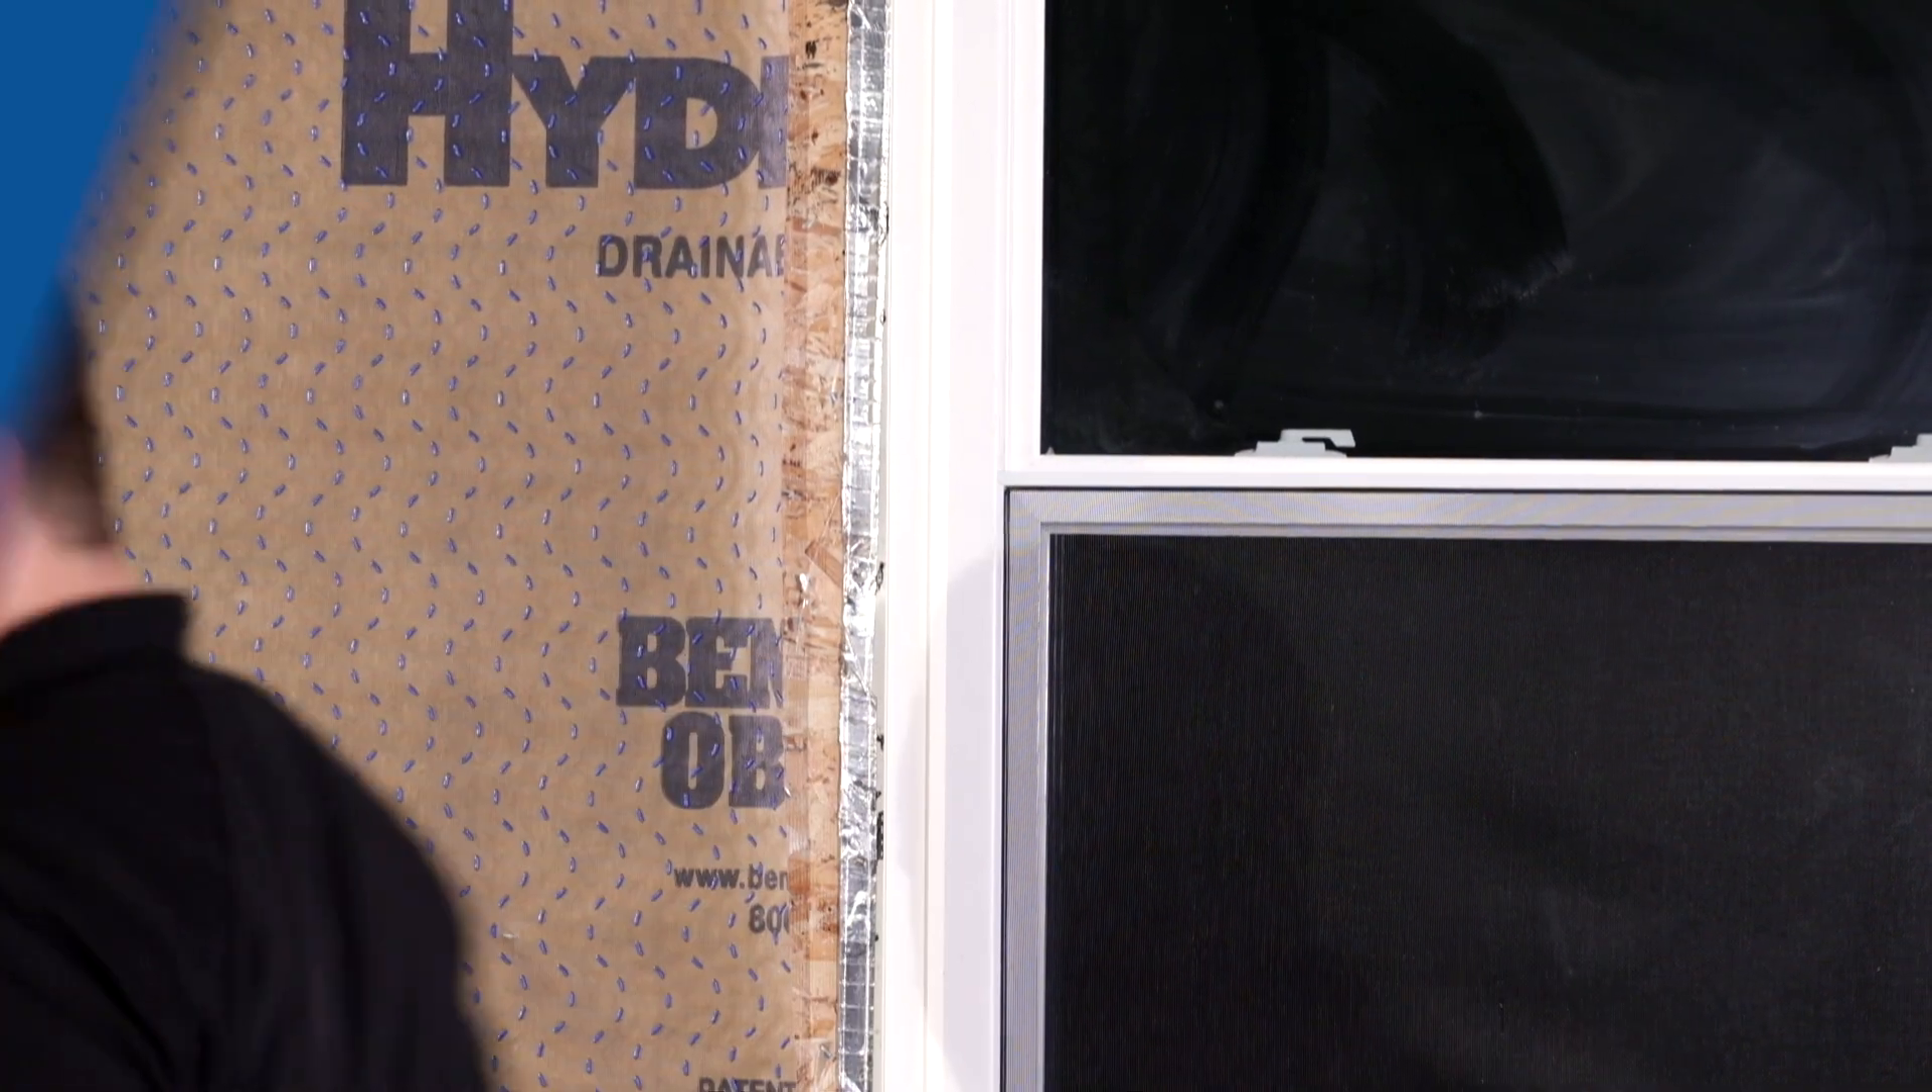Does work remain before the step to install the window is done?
No.